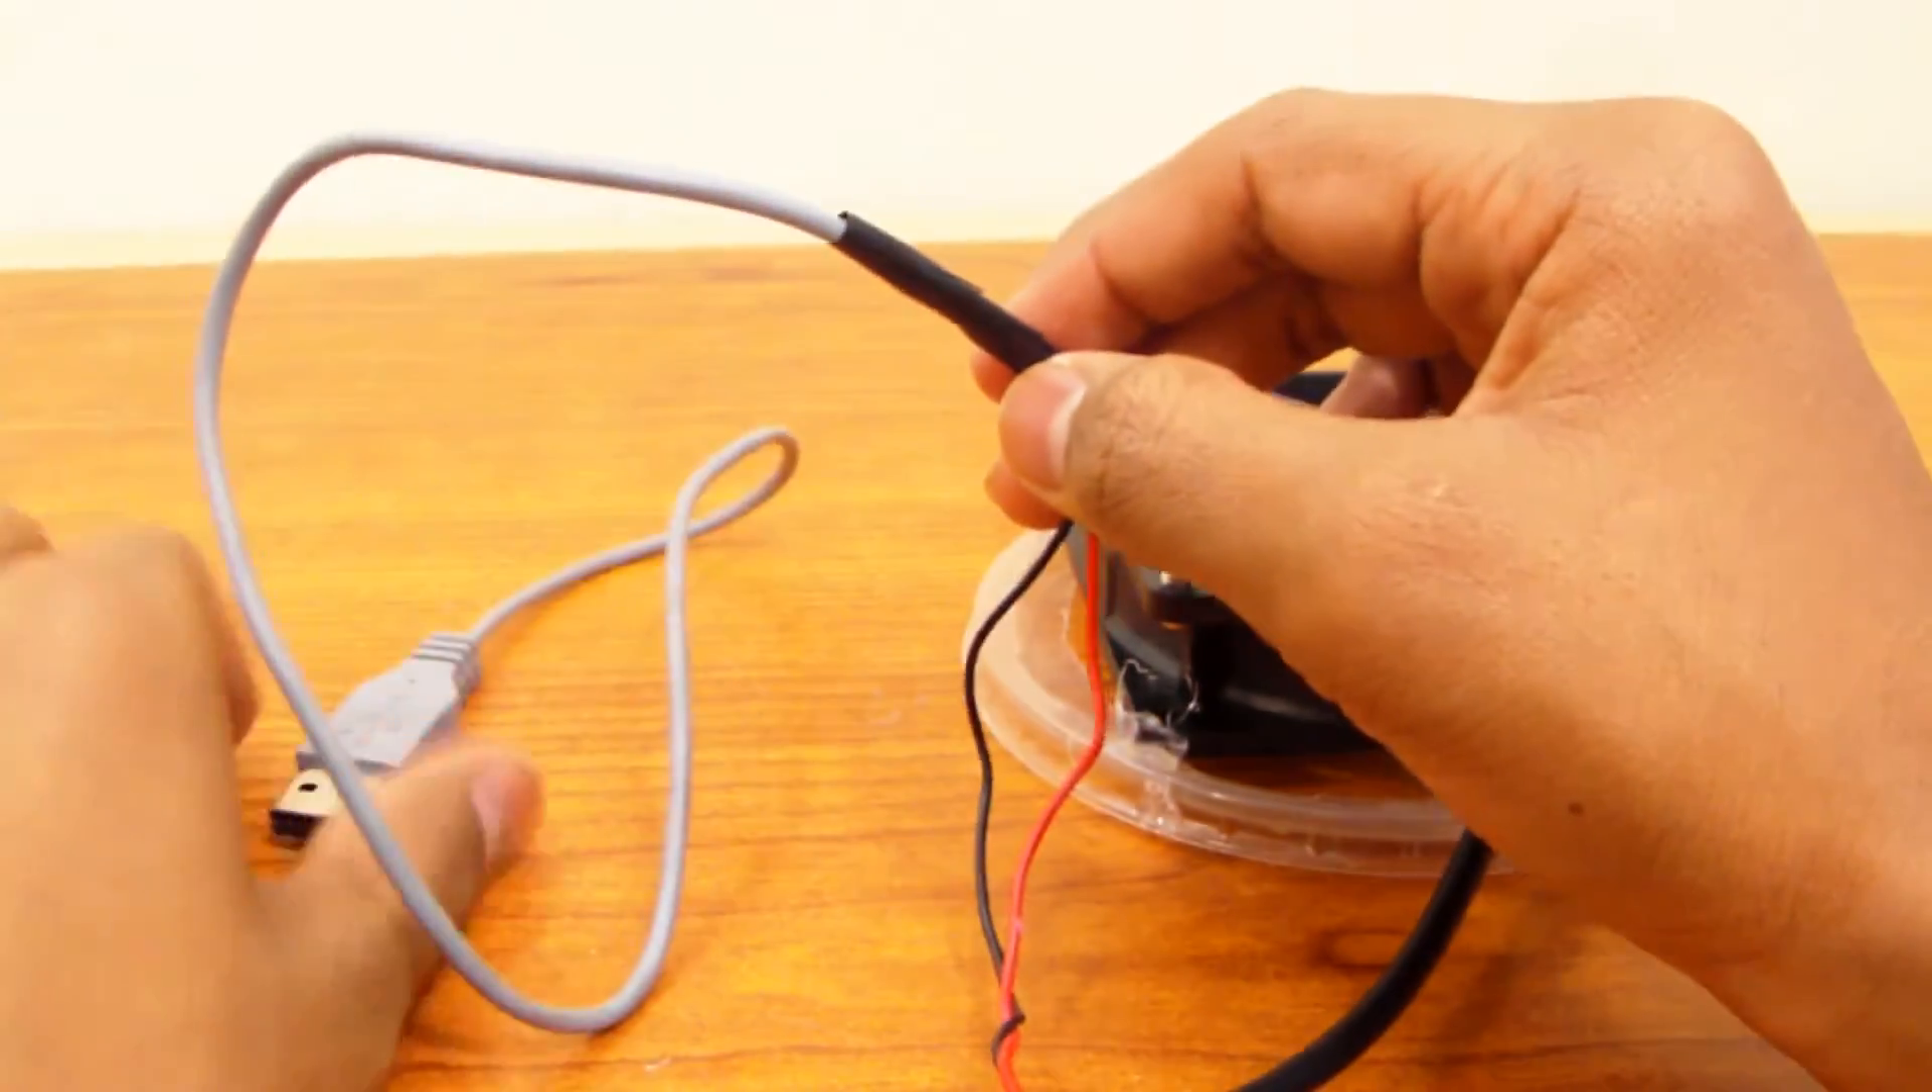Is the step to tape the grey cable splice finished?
Yes.